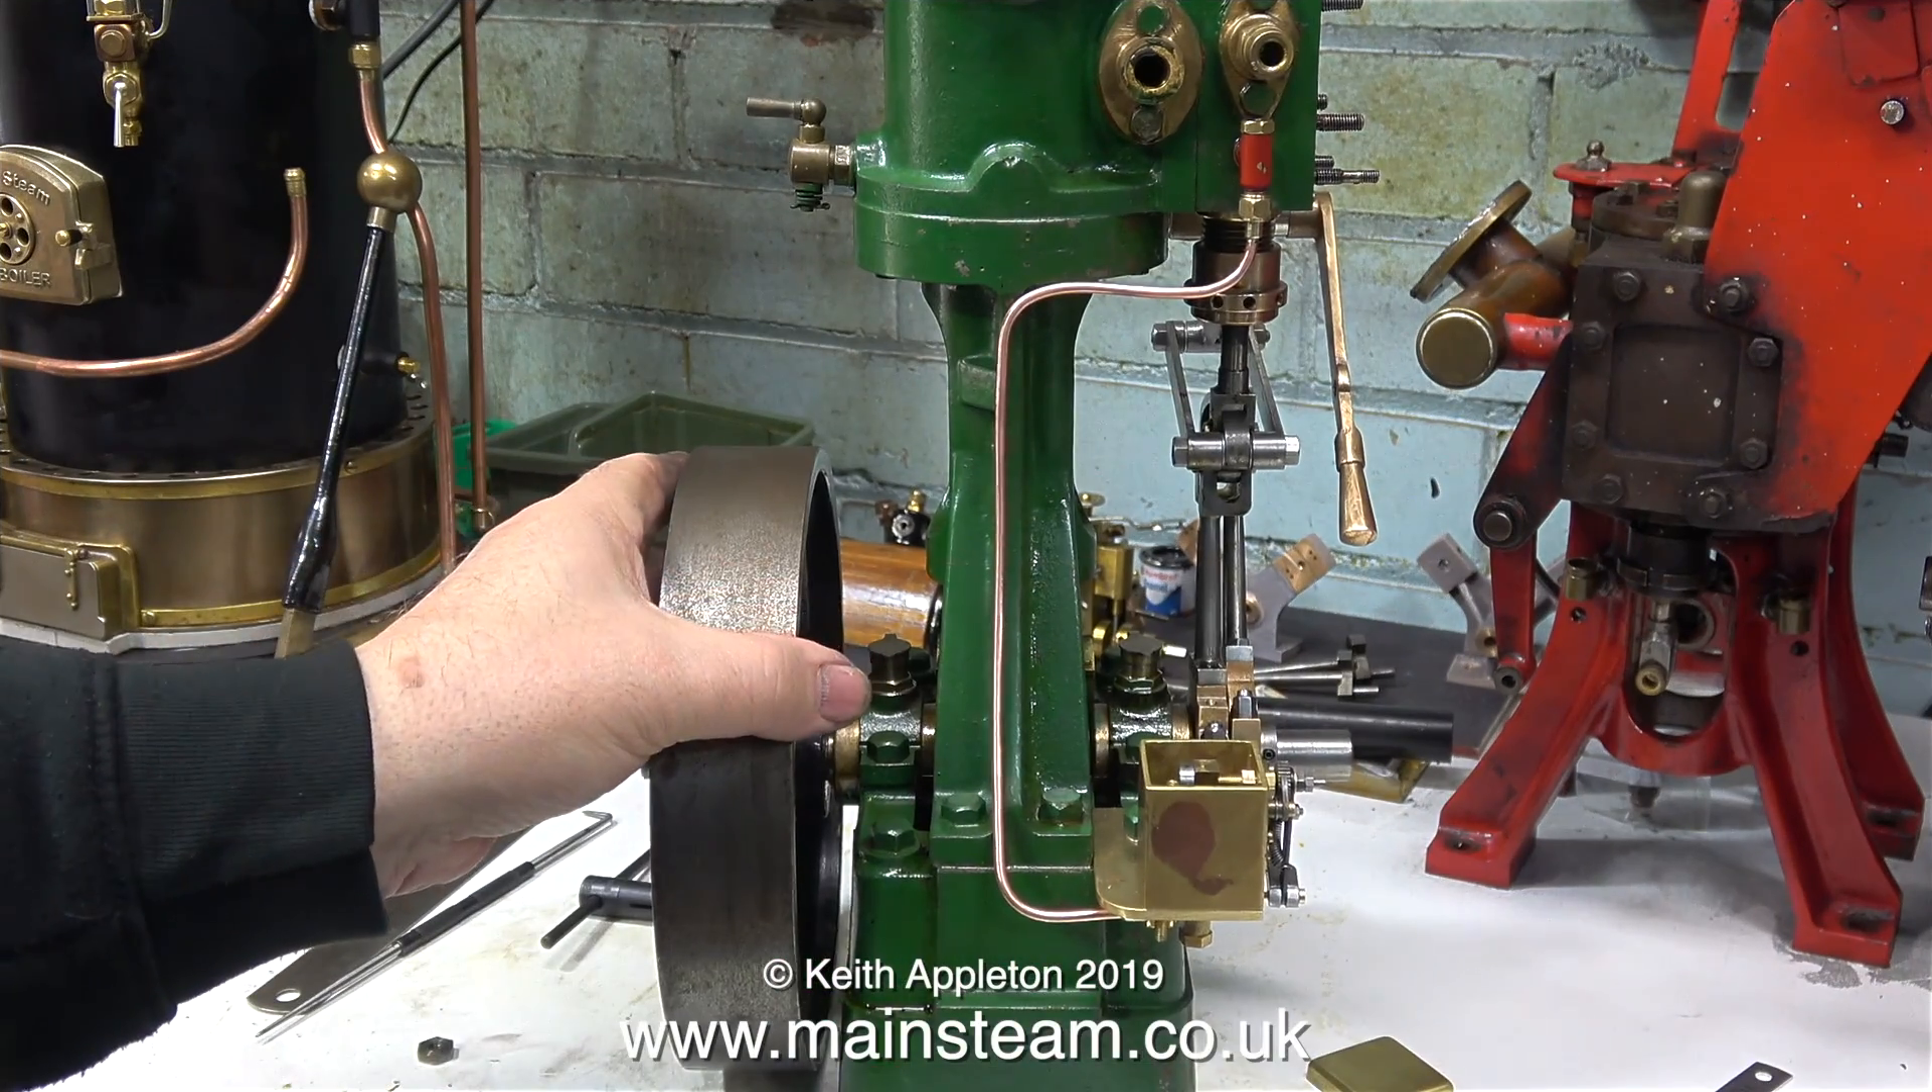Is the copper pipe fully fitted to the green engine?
Yes.